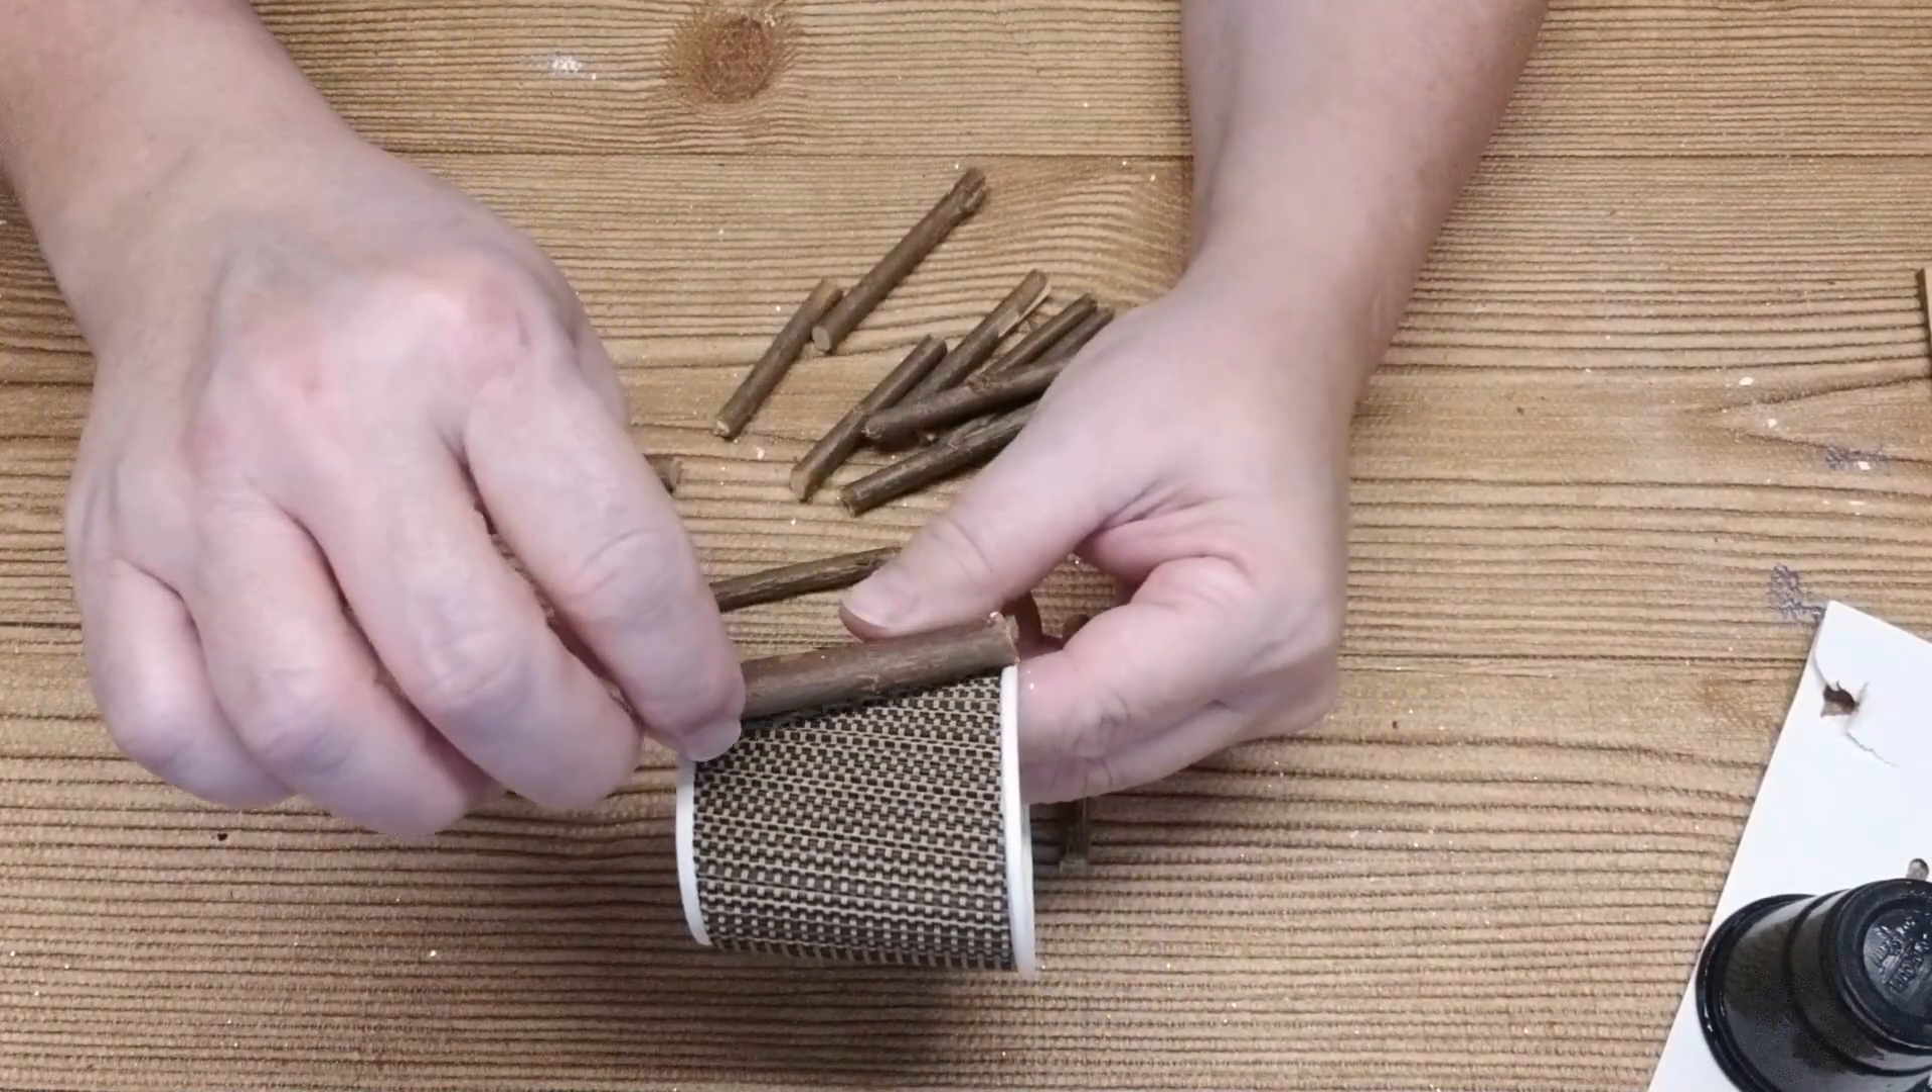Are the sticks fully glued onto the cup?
No.